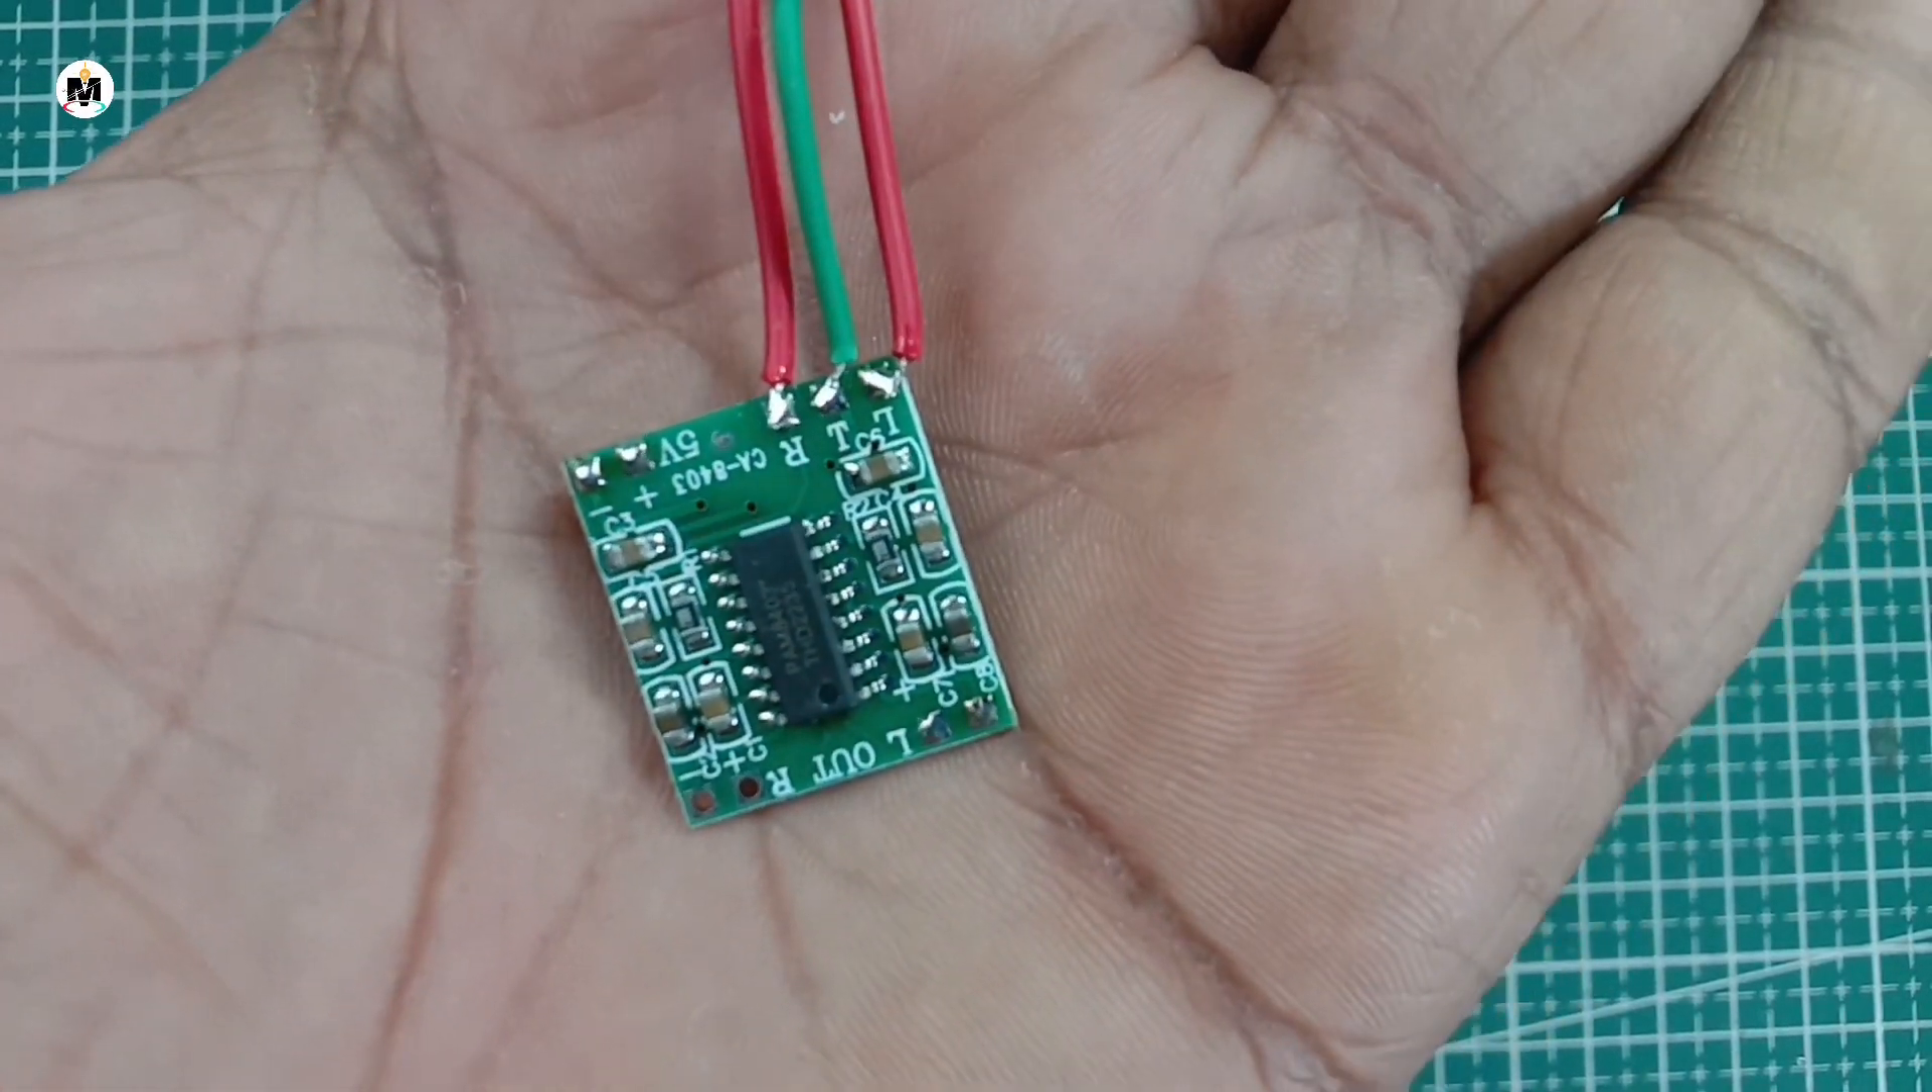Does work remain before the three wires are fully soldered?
No.